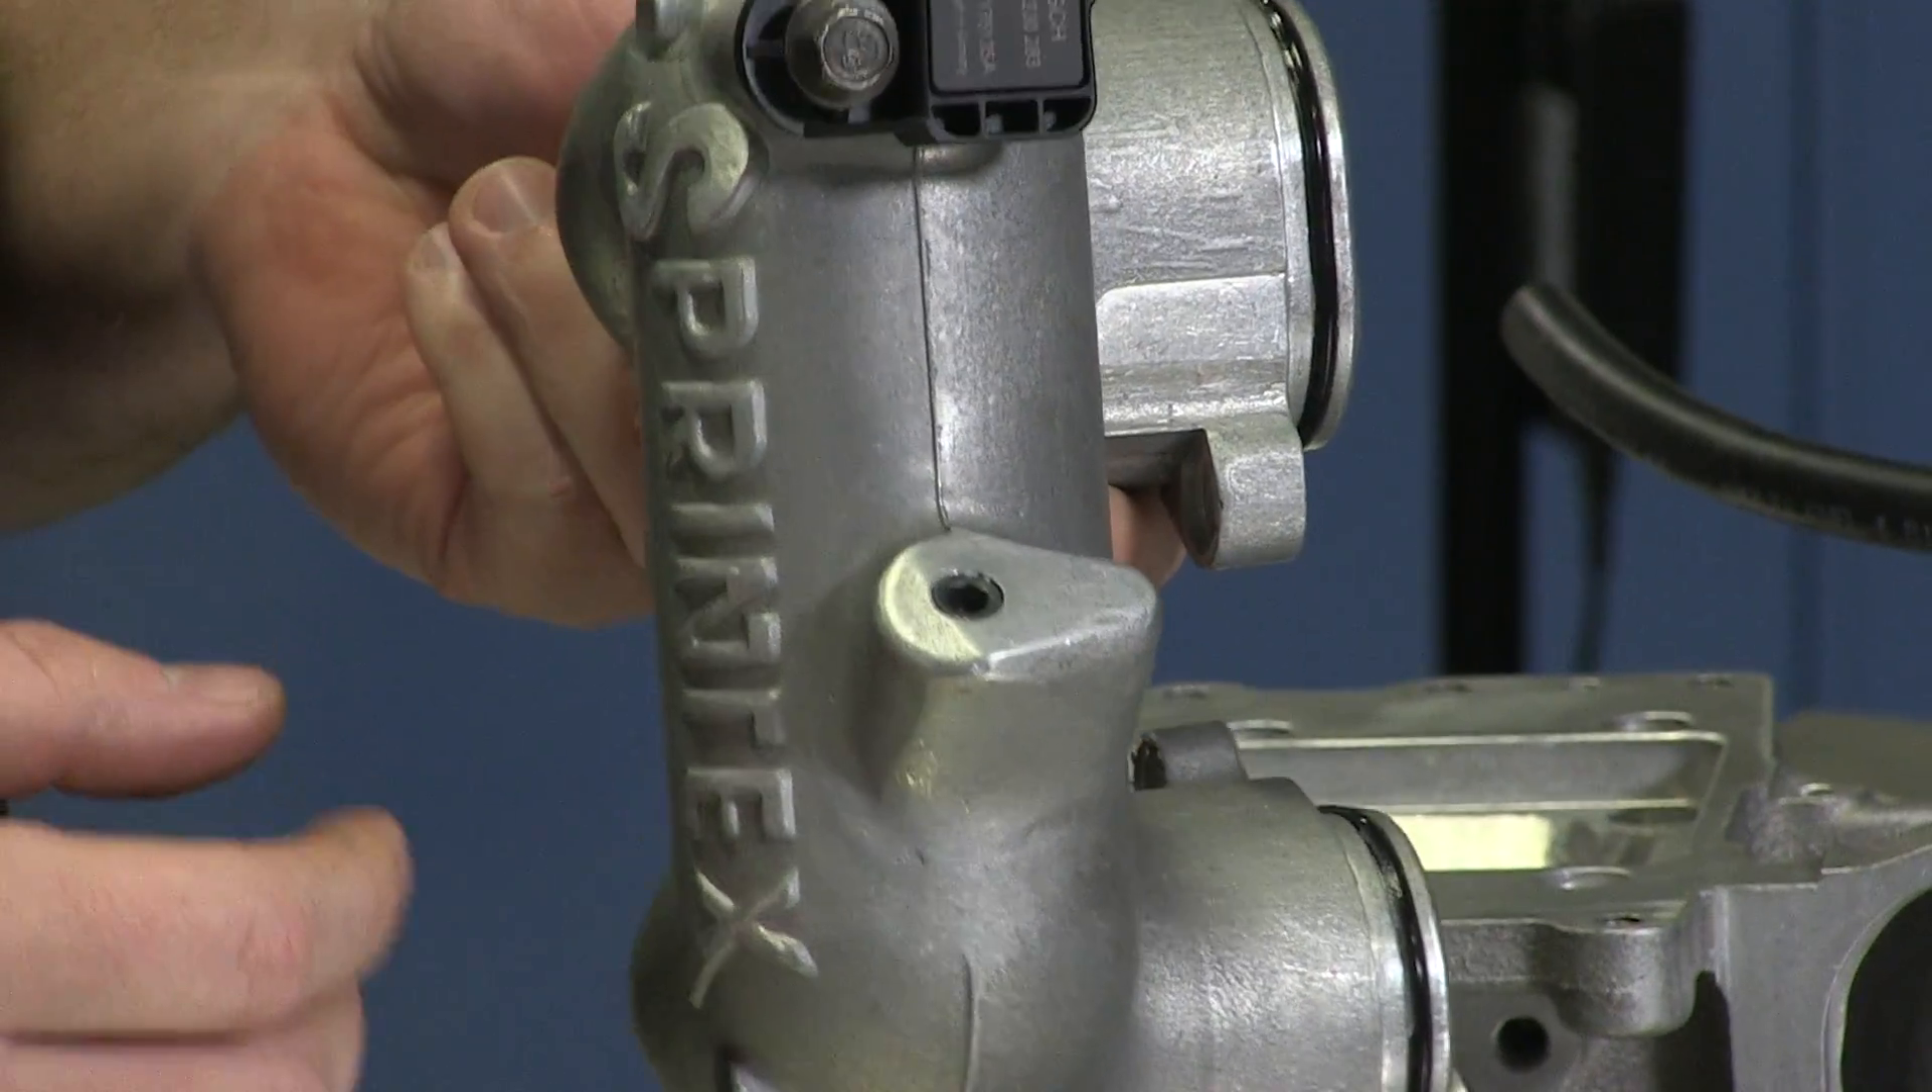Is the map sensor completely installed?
Yes.